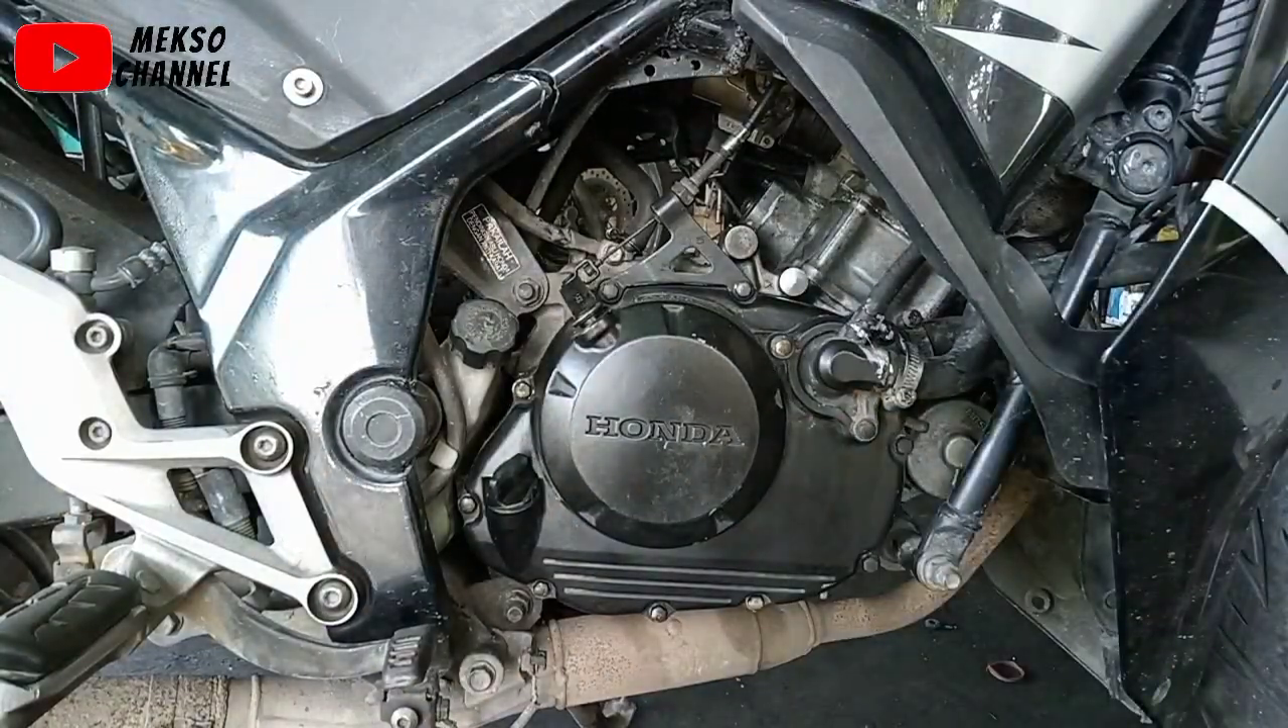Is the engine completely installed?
Yes.